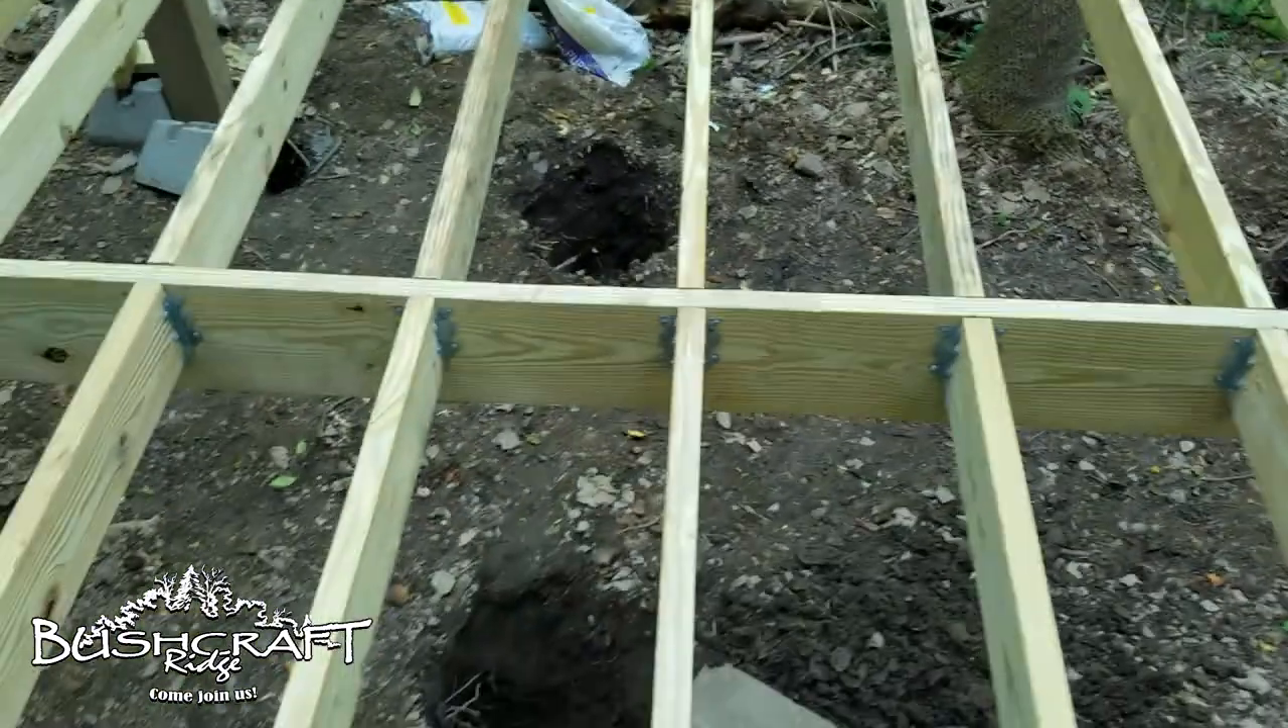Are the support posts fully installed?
No.